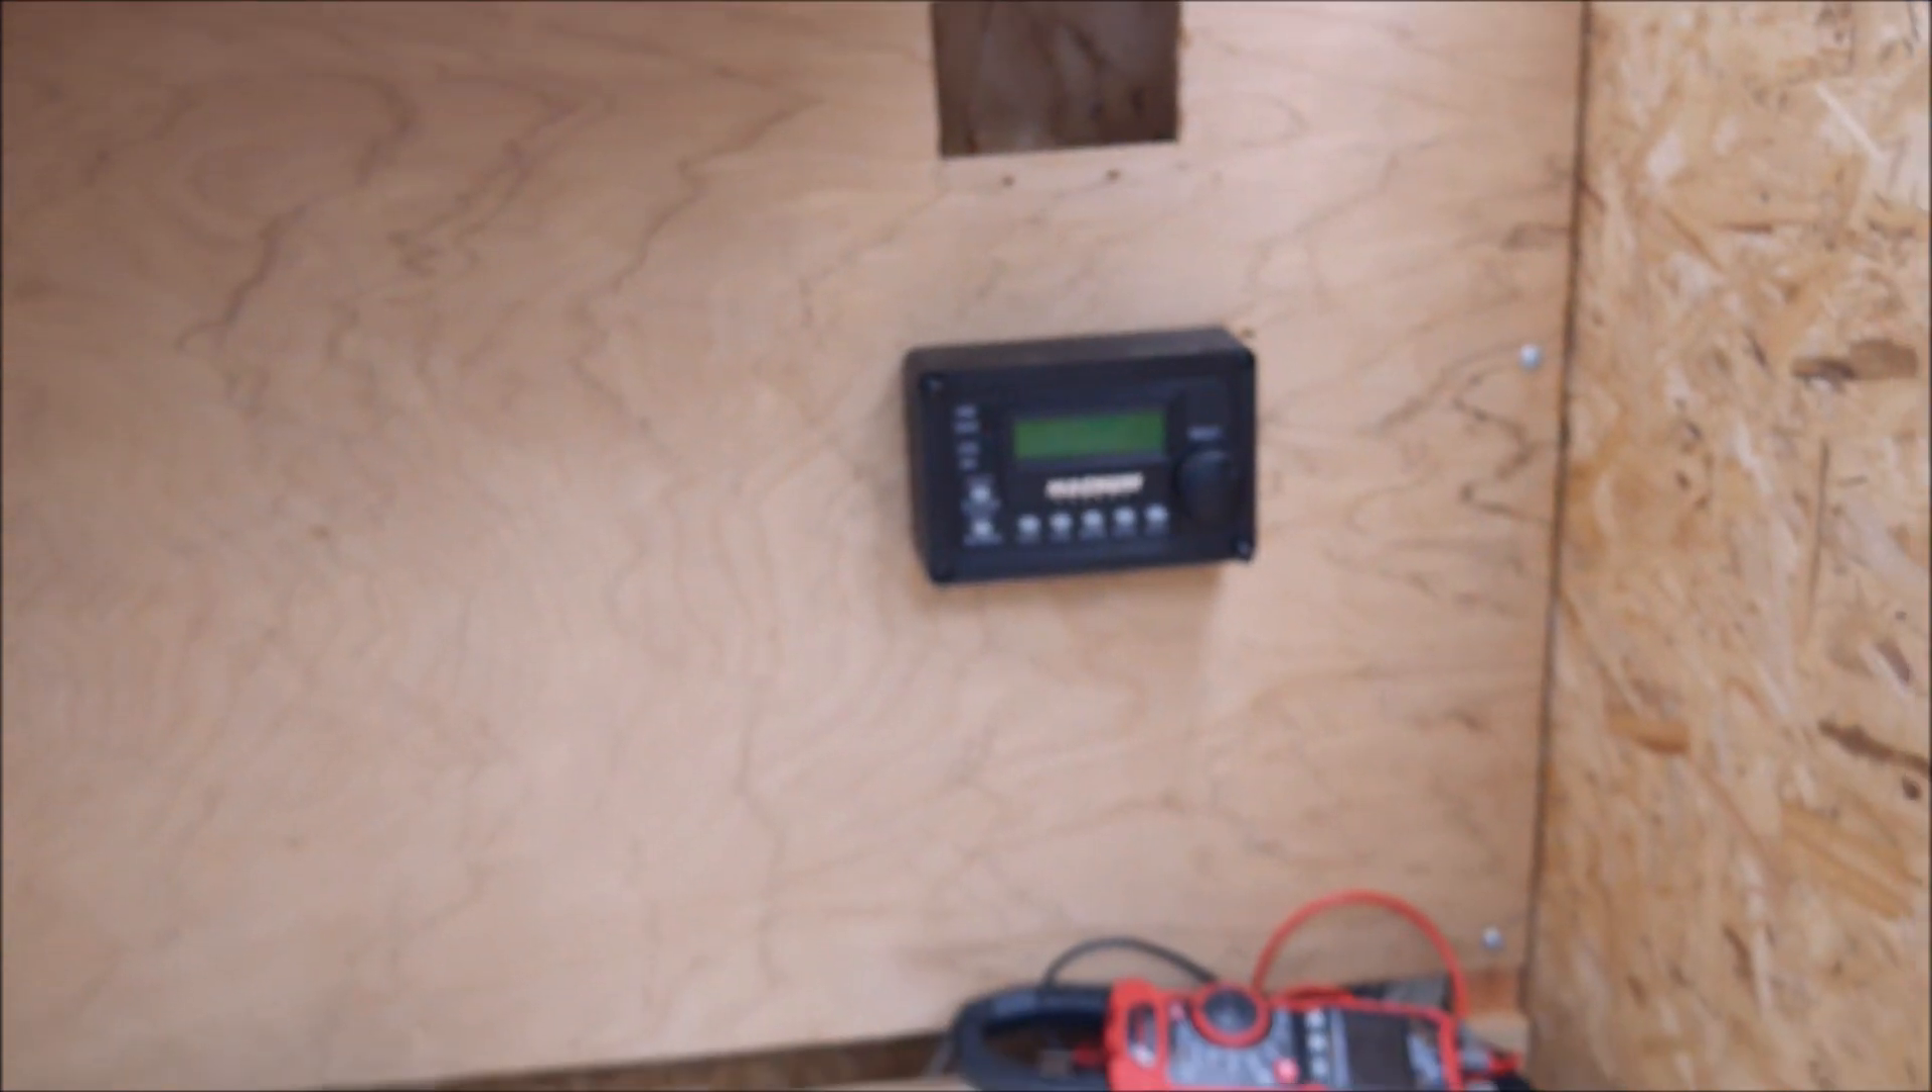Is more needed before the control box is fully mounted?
No.